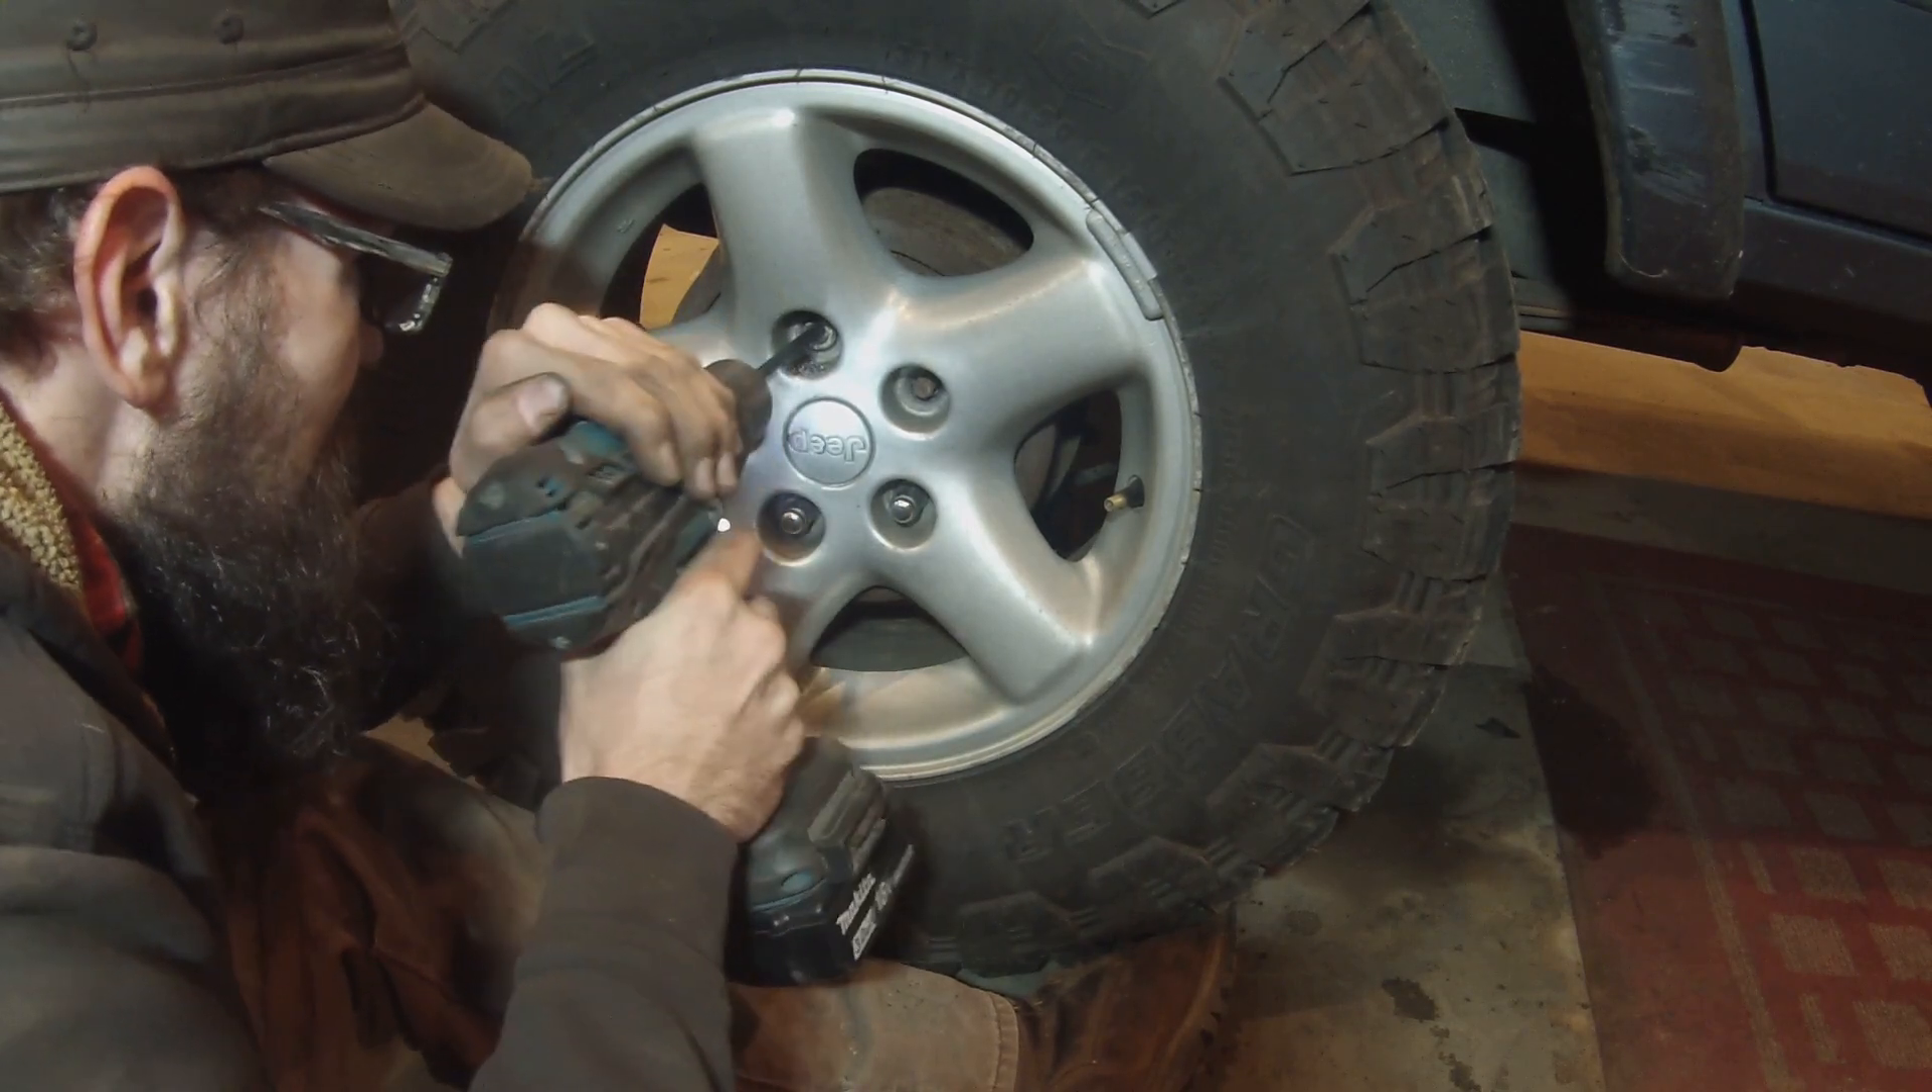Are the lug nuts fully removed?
No.